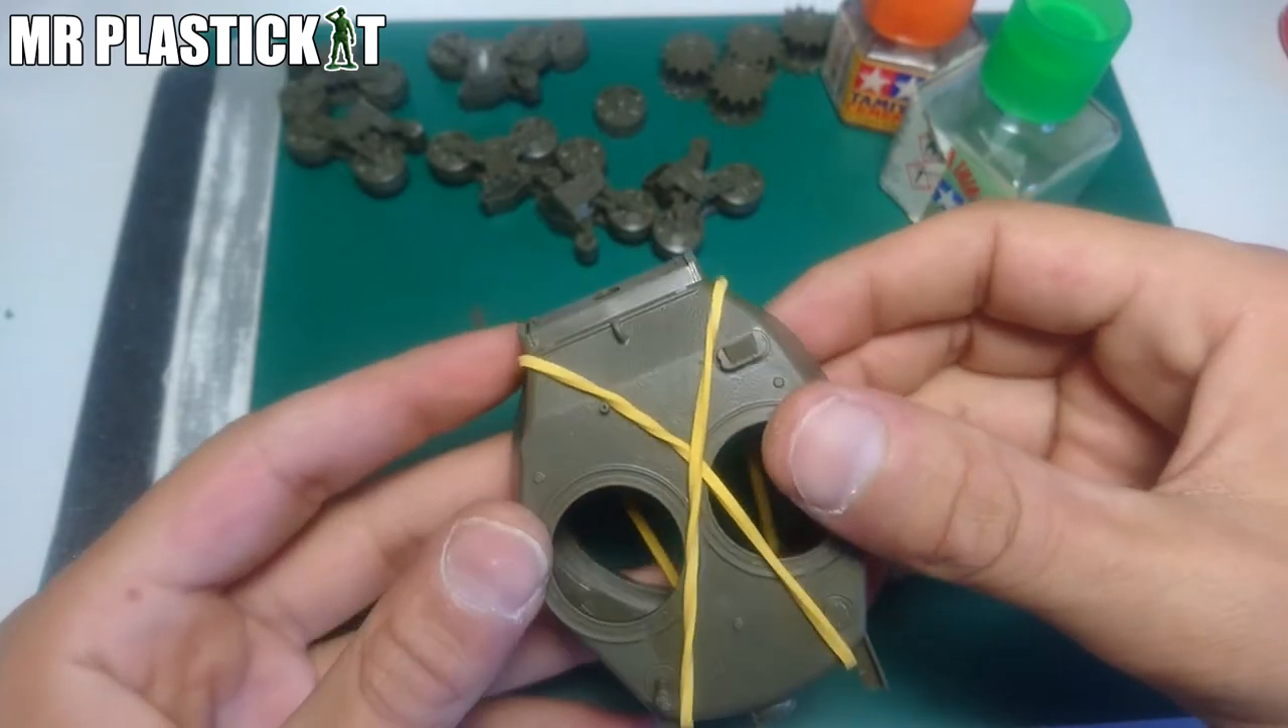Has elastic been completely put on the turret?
Yes.